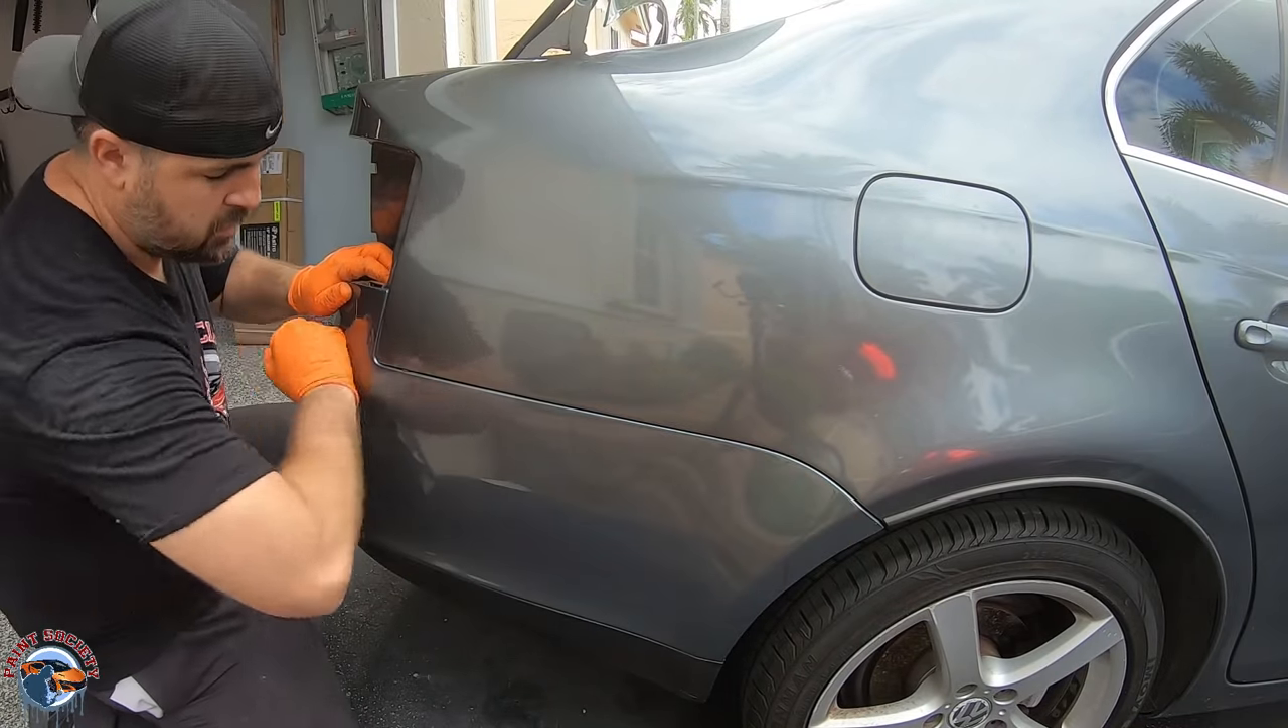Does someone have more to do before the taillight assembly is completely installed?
Yes.